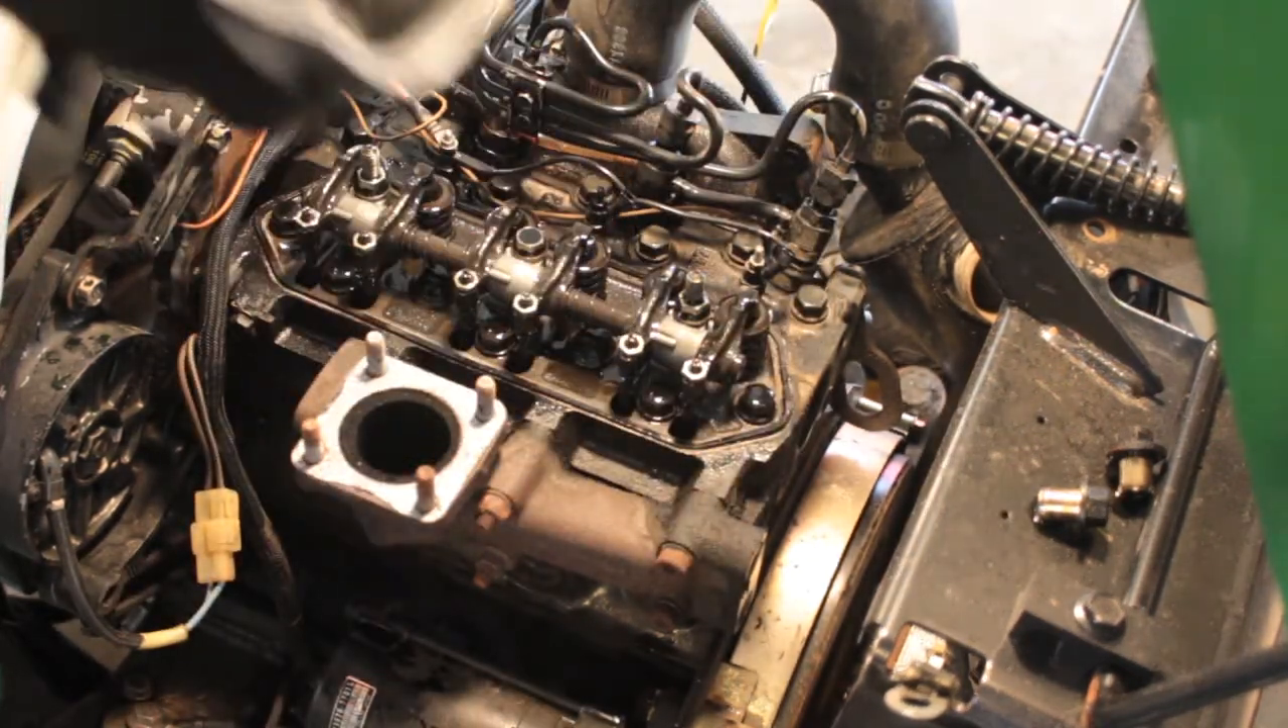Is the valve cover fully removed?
Yes.